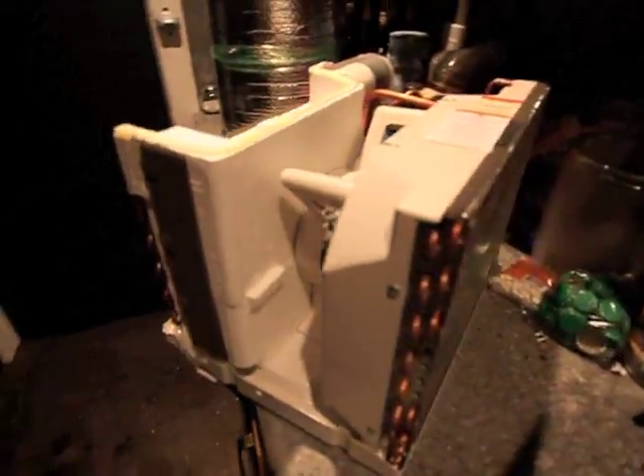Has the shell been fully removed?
Yes.